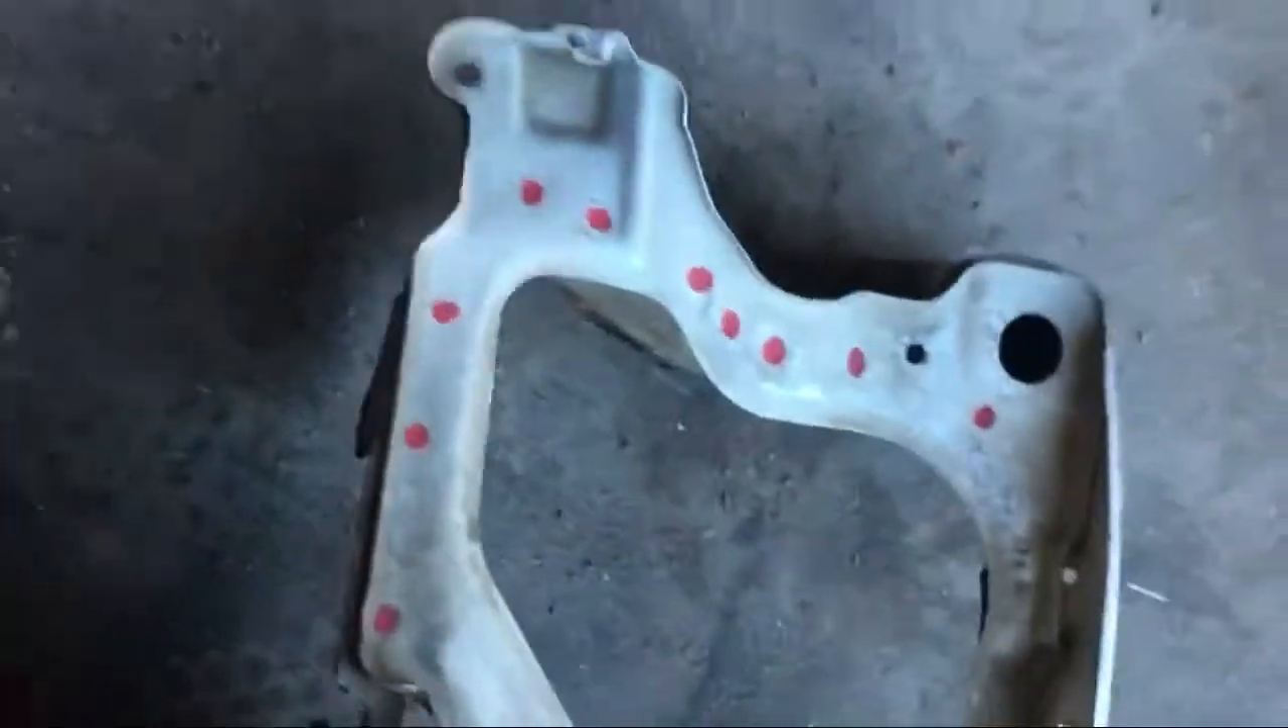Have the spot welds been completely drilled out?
No.